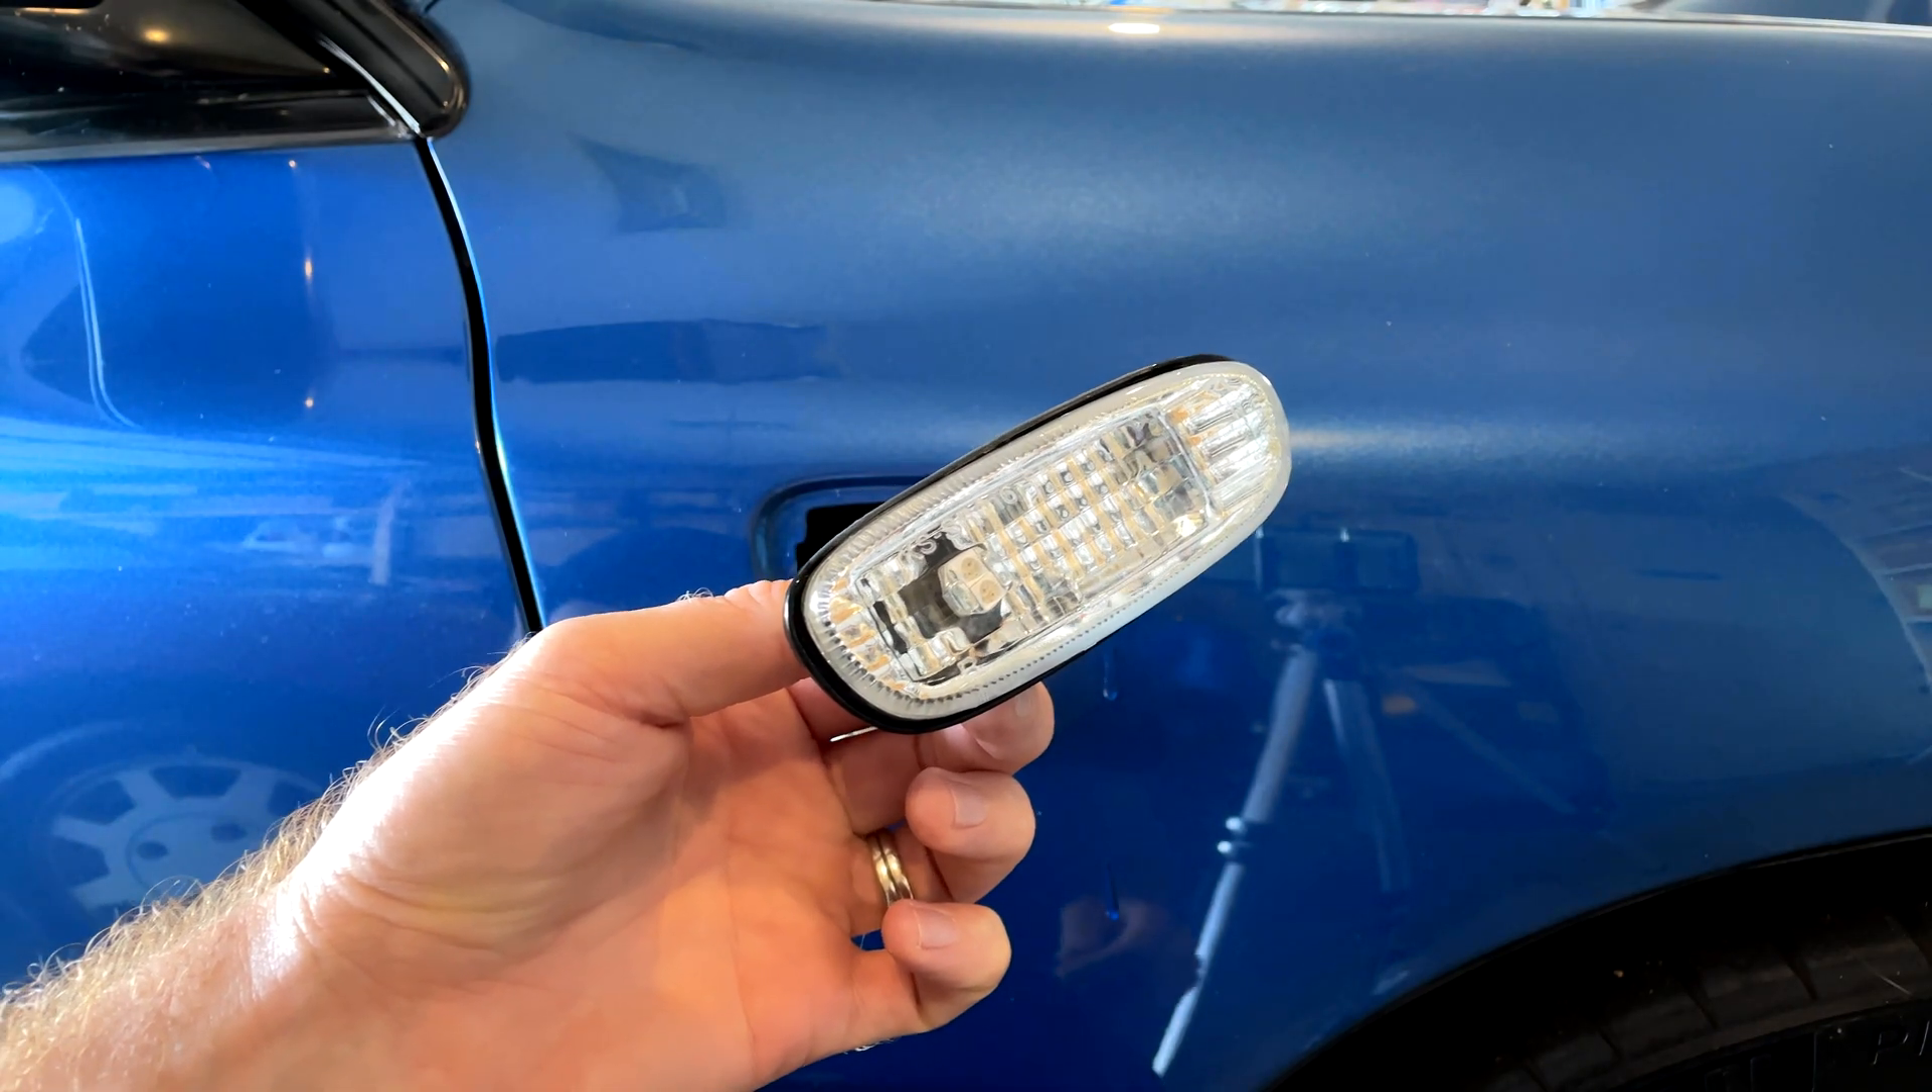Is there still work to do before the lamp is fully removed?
No.